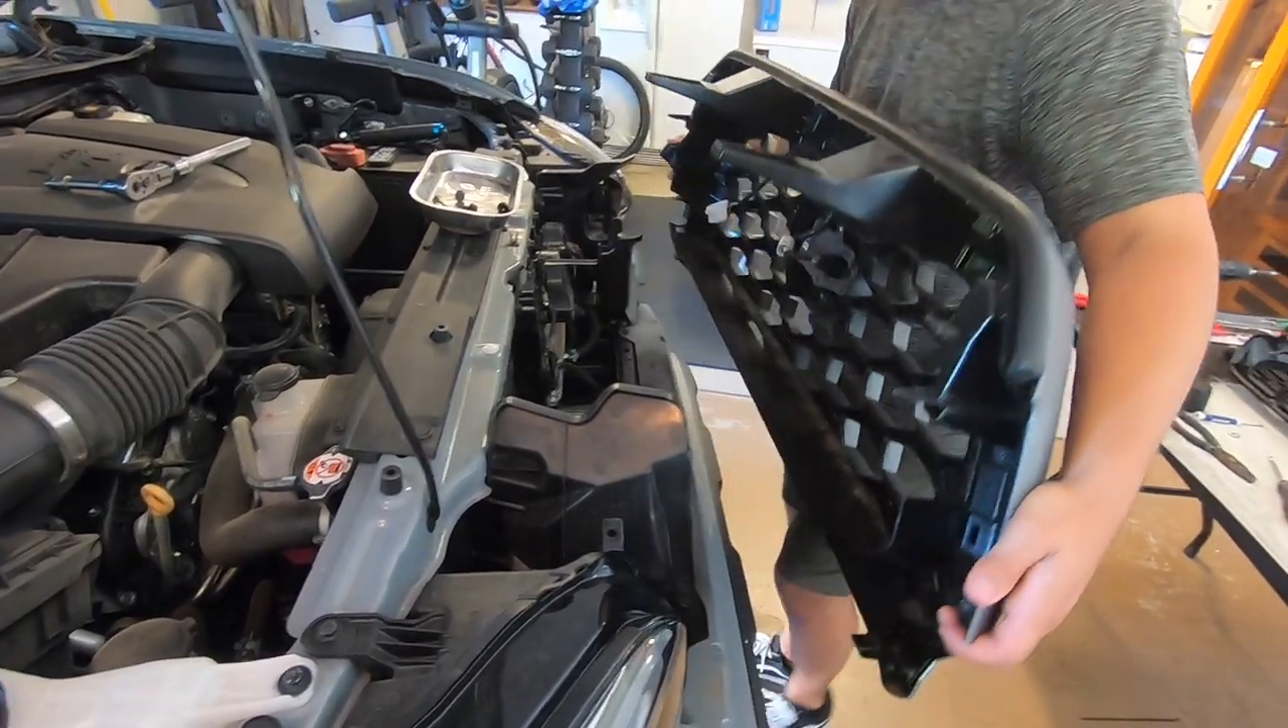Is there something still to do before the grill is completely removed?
No.